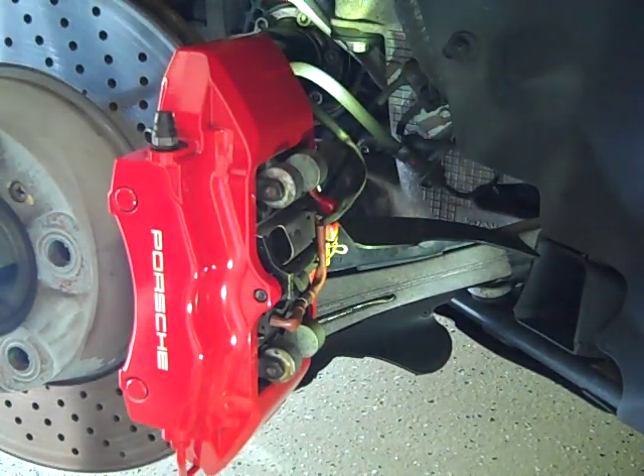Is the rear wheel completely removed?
Yes.